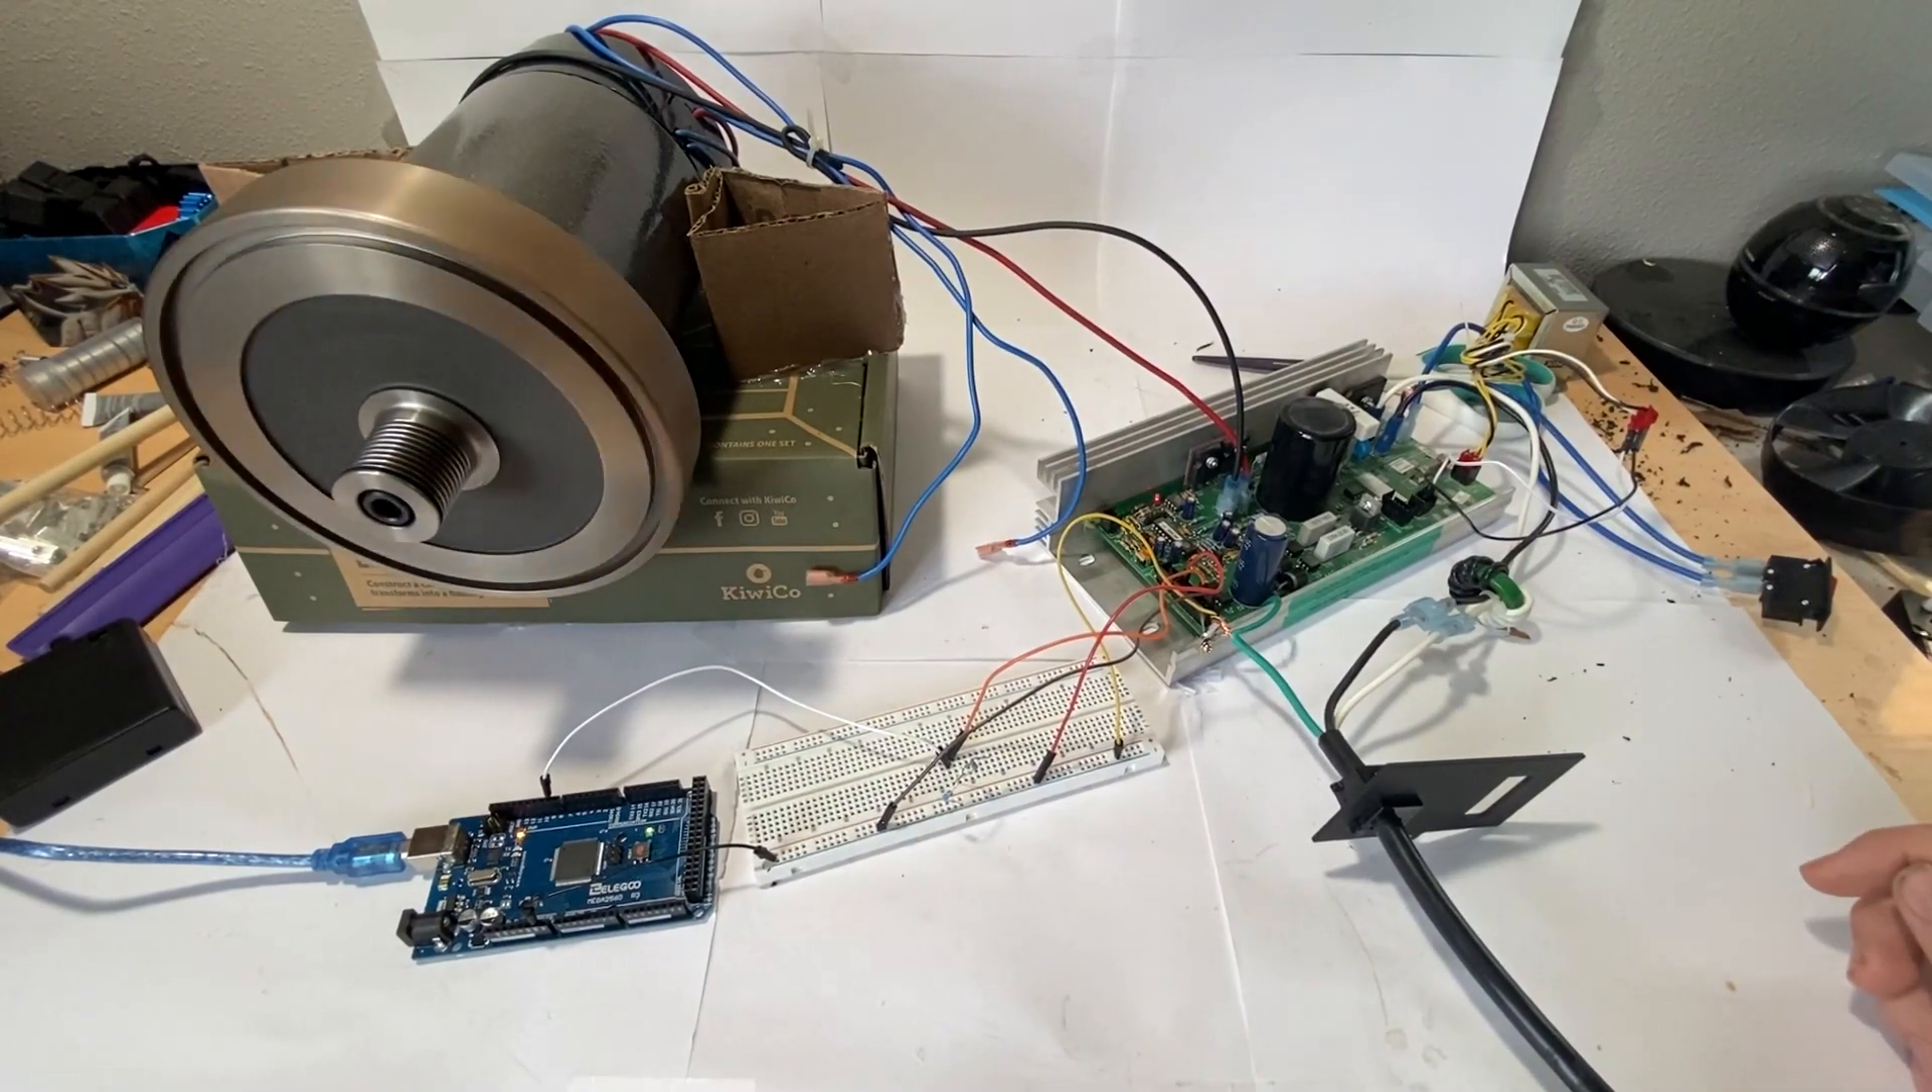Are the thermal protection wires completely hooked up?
No.